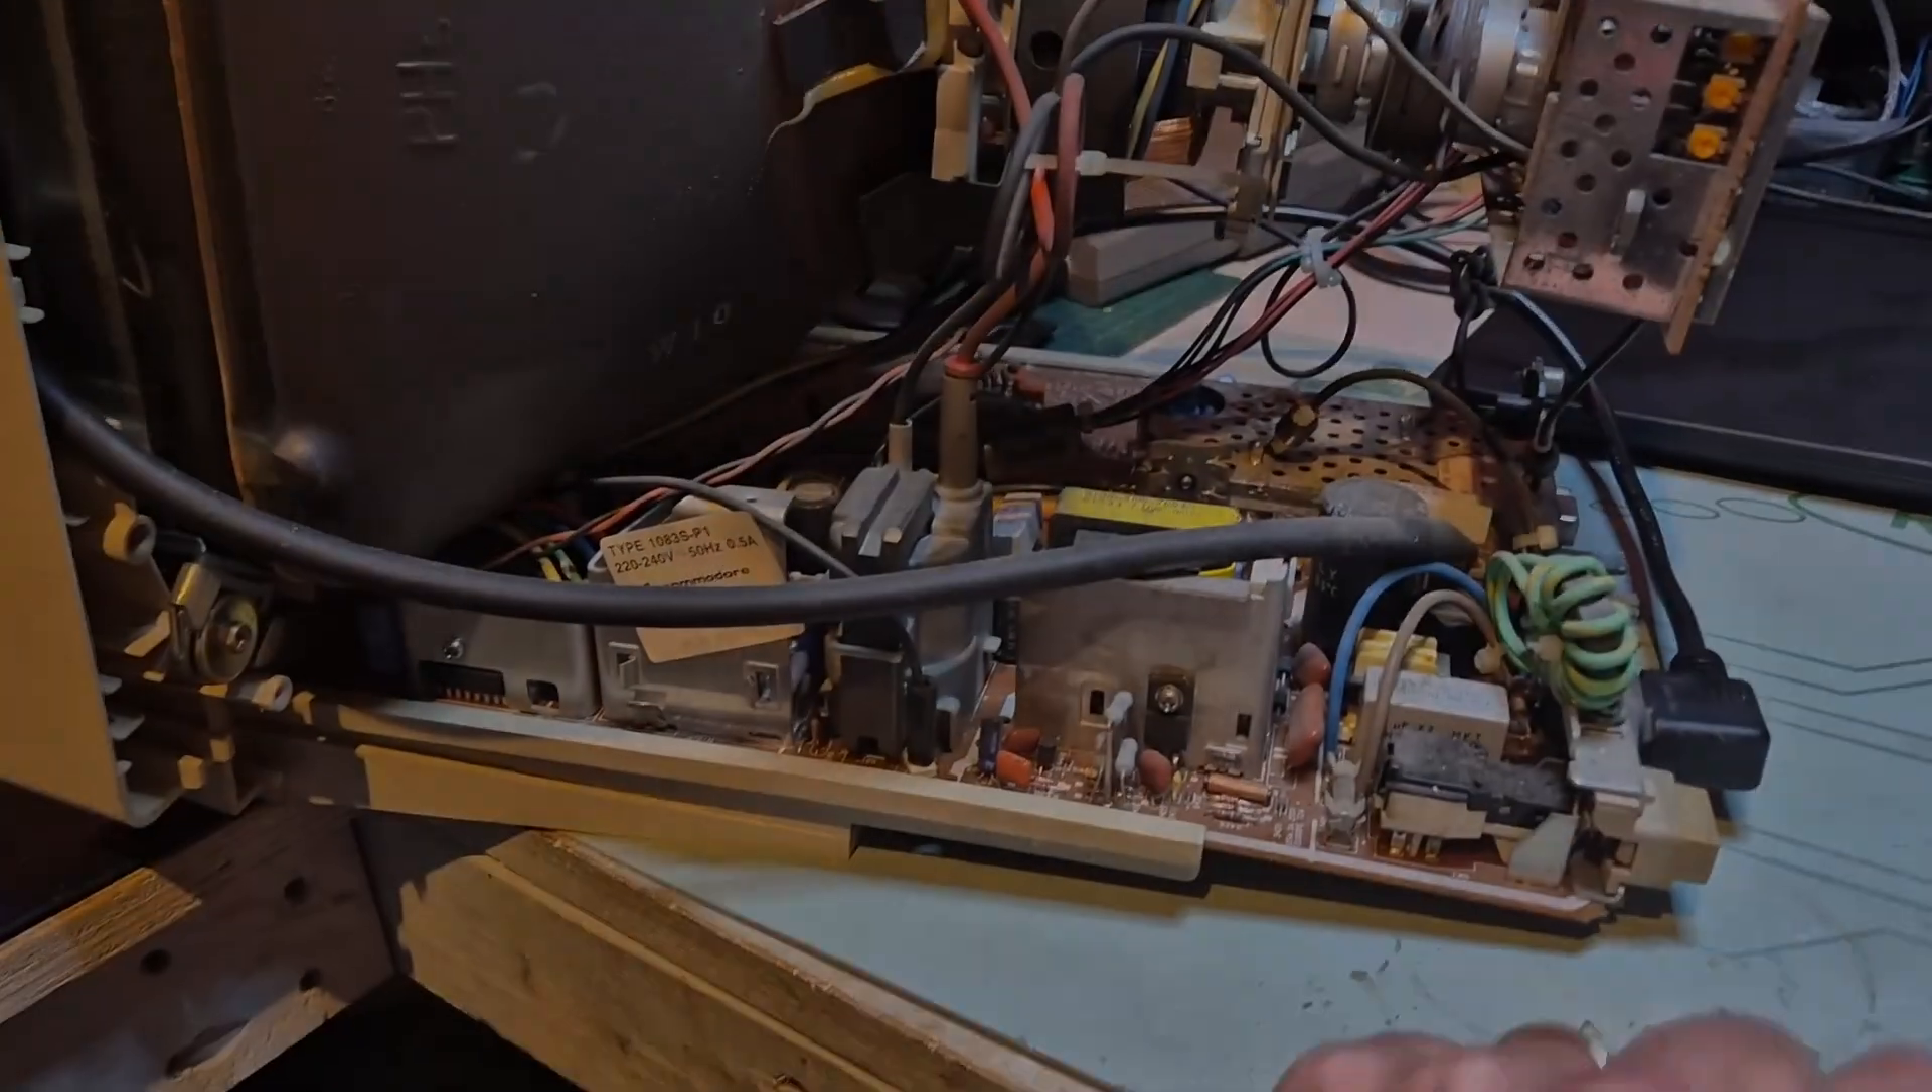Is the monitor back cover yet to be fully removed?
No.